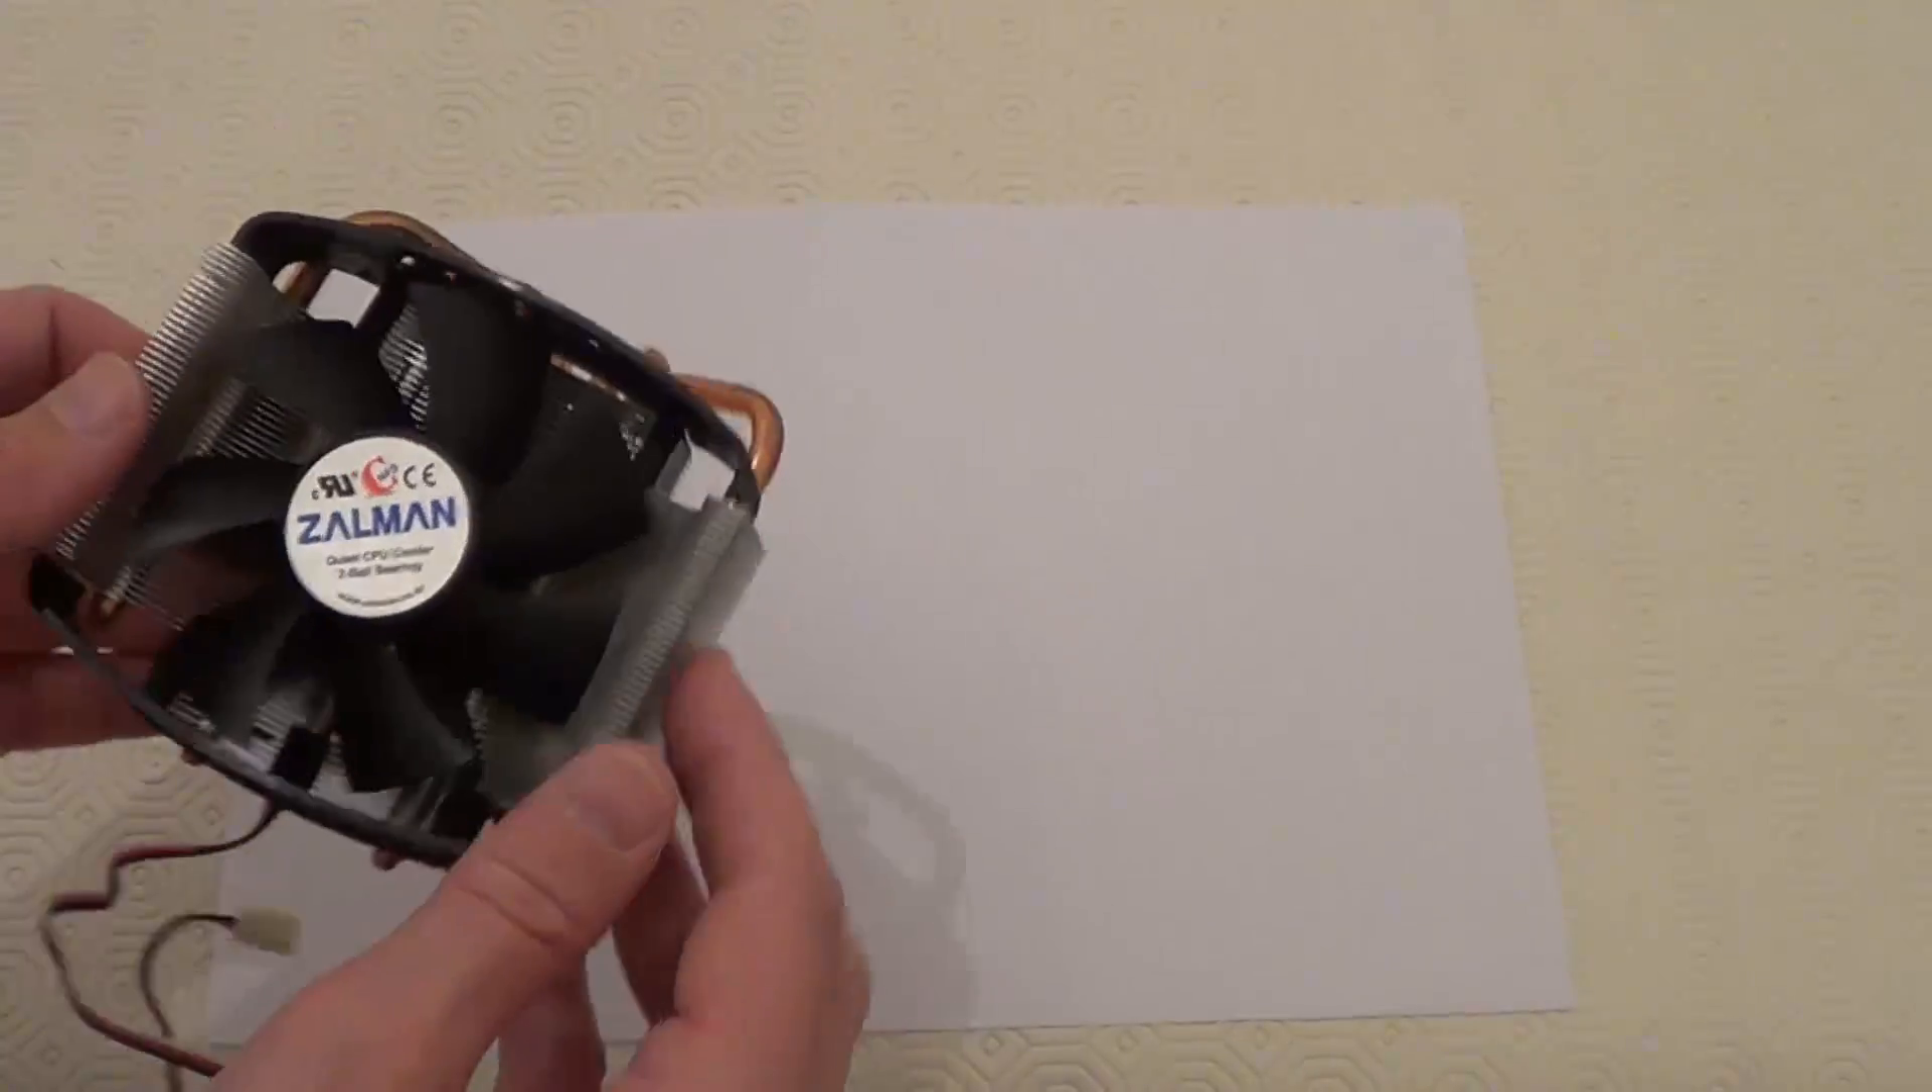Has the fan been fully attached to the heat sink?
Yes.